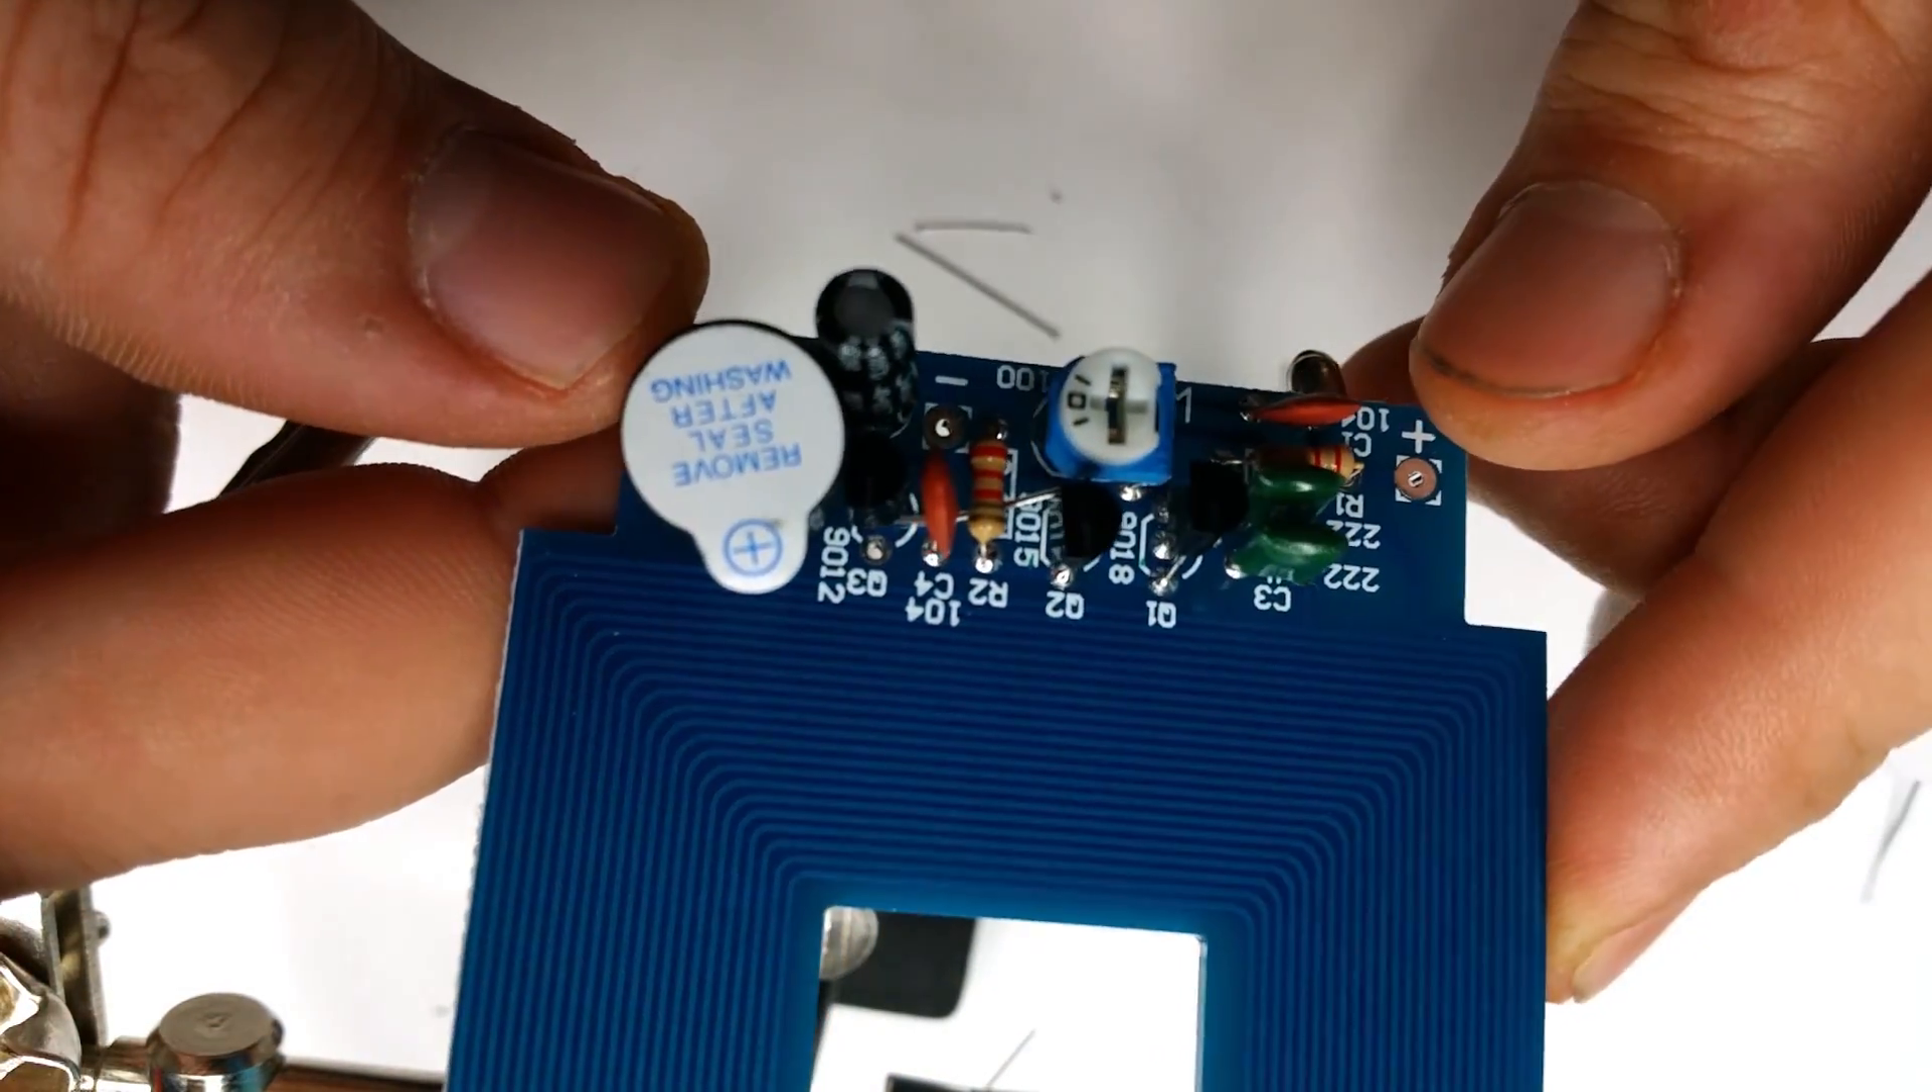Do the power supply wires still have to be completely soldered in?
Yes.